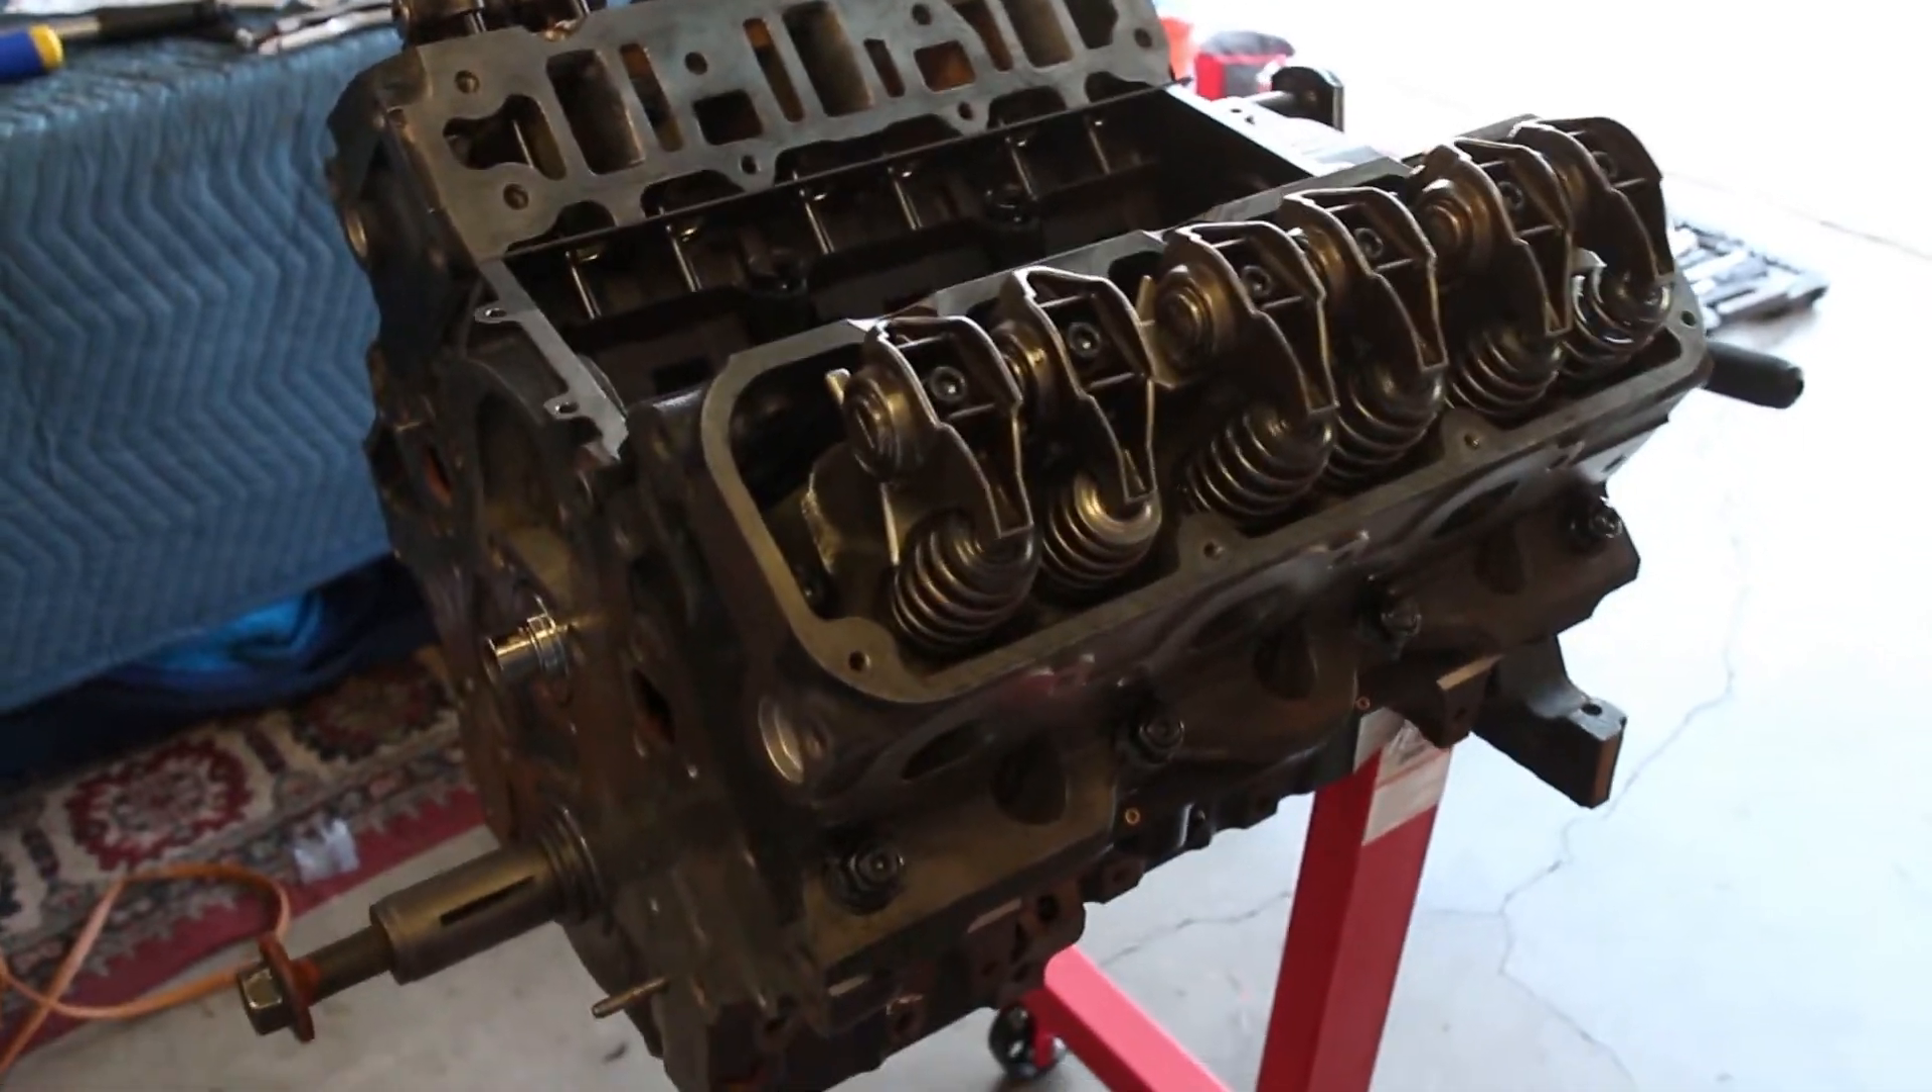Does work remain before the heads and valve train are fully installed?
No.